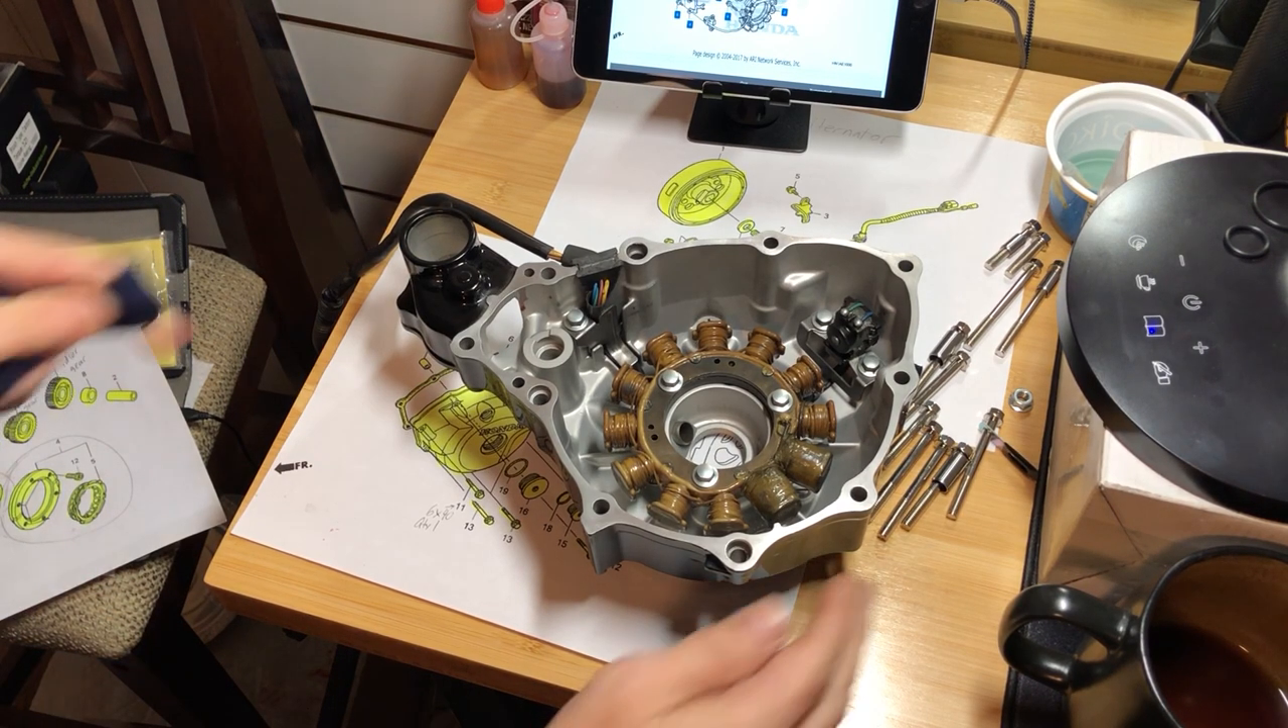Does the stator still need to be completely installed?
No.